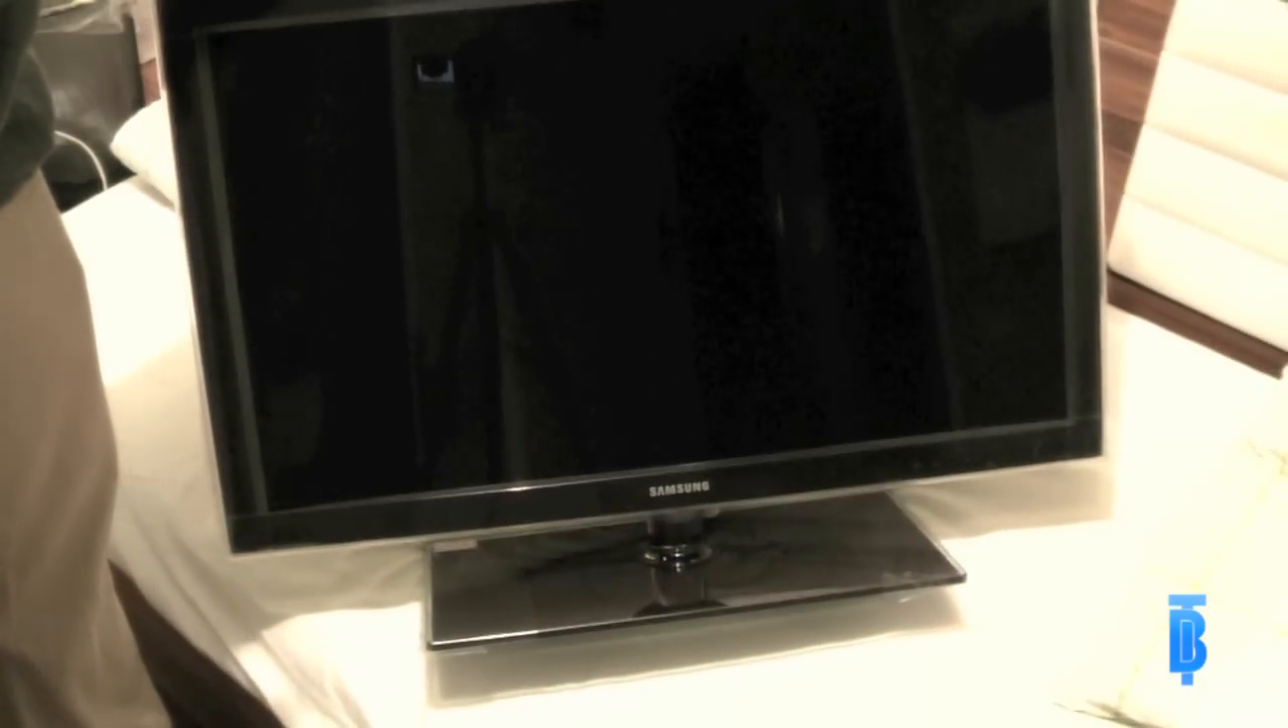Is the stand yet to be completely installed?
No.